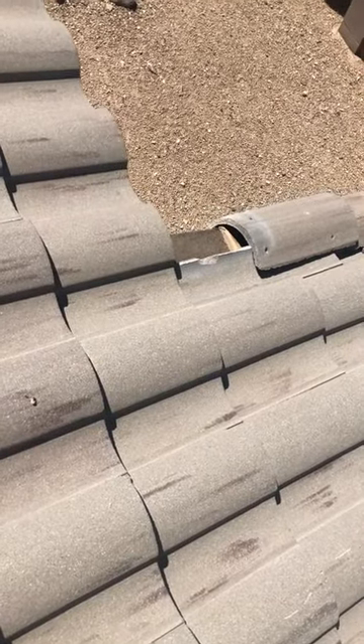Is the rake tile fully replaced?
No.